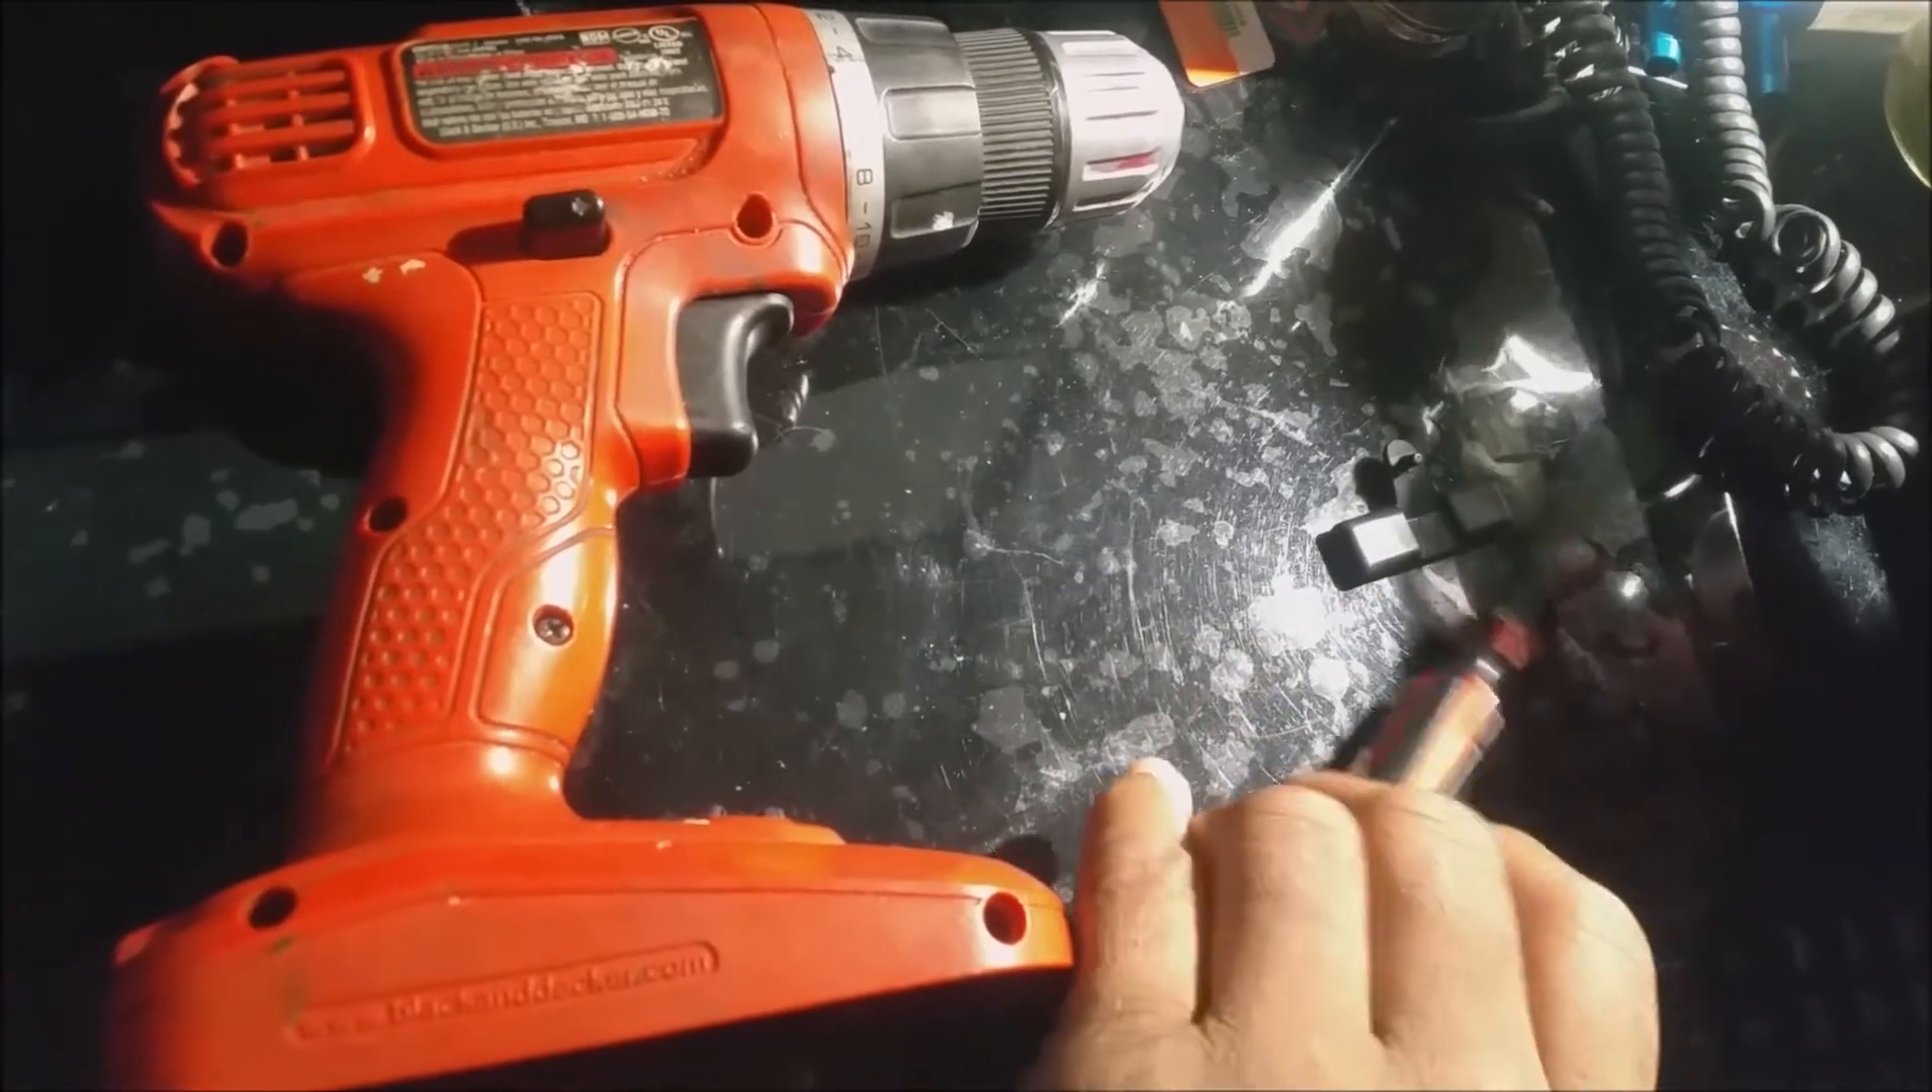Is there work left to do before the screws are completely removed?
Yes.